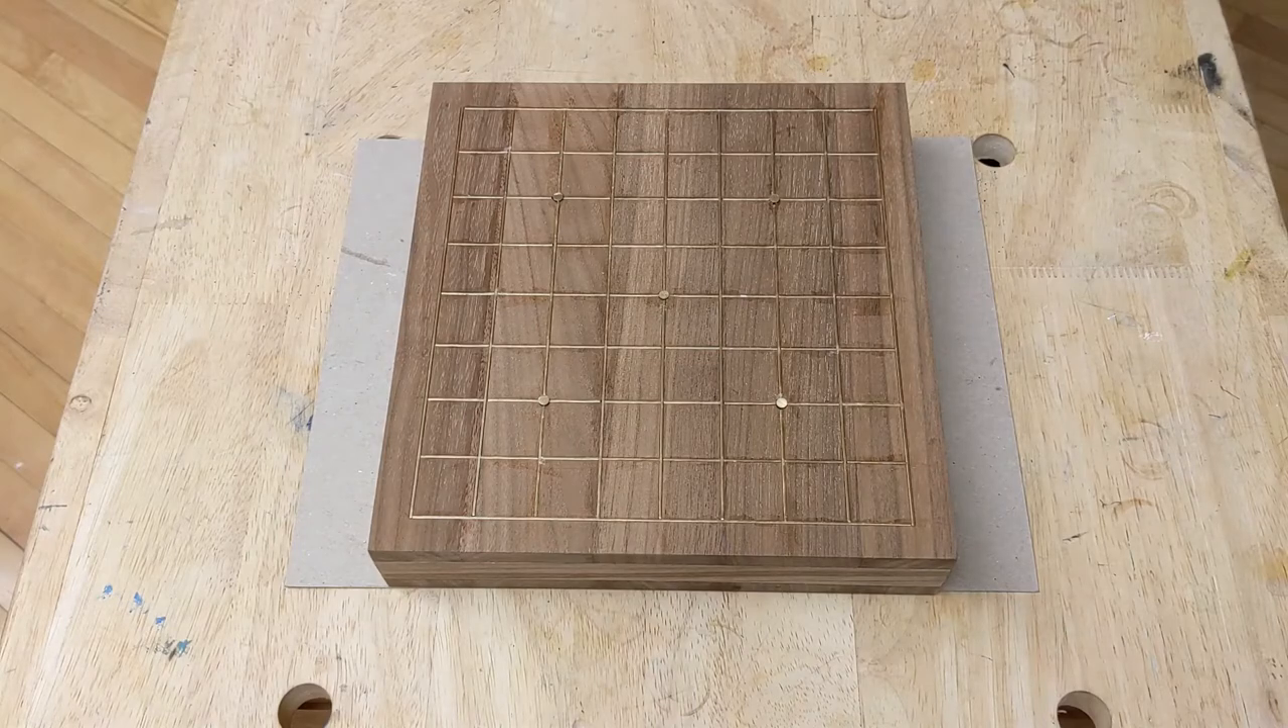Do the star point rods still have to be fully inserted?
No.